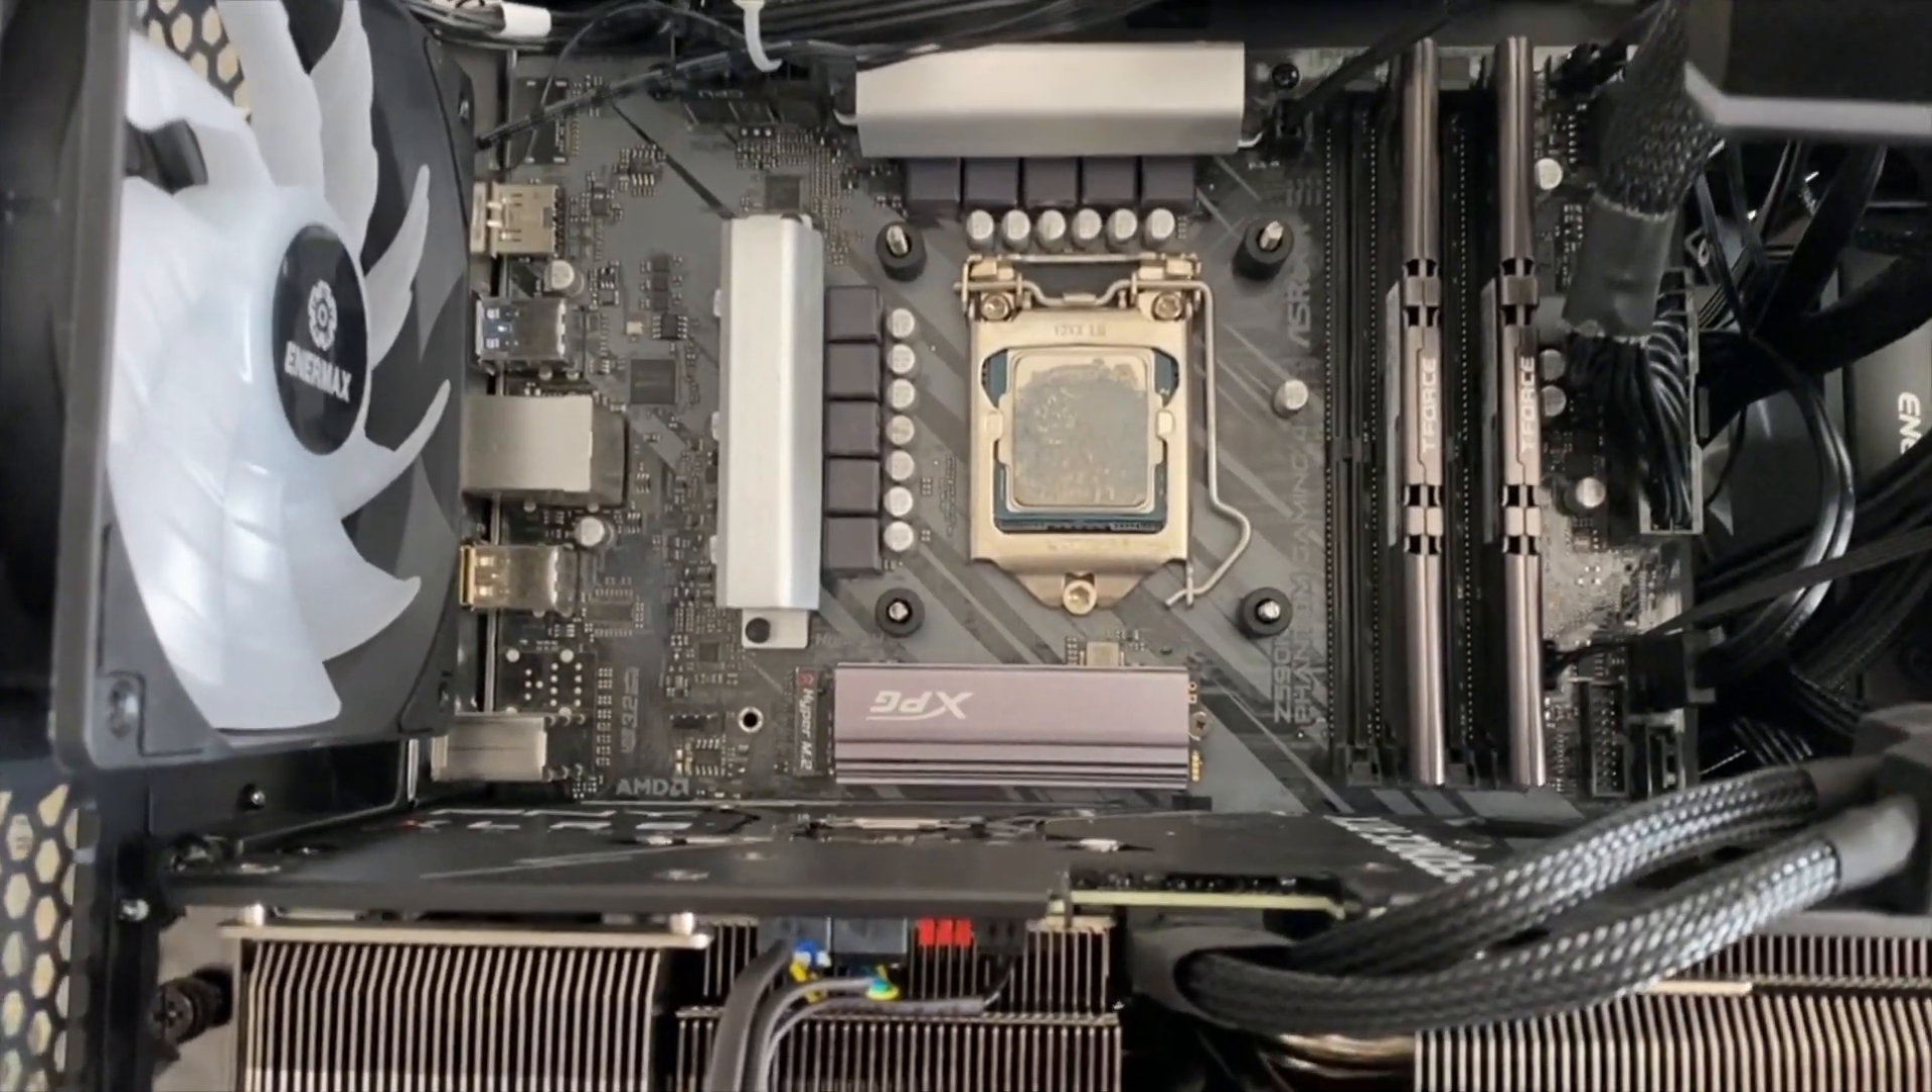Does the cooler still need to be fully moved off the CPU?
No.